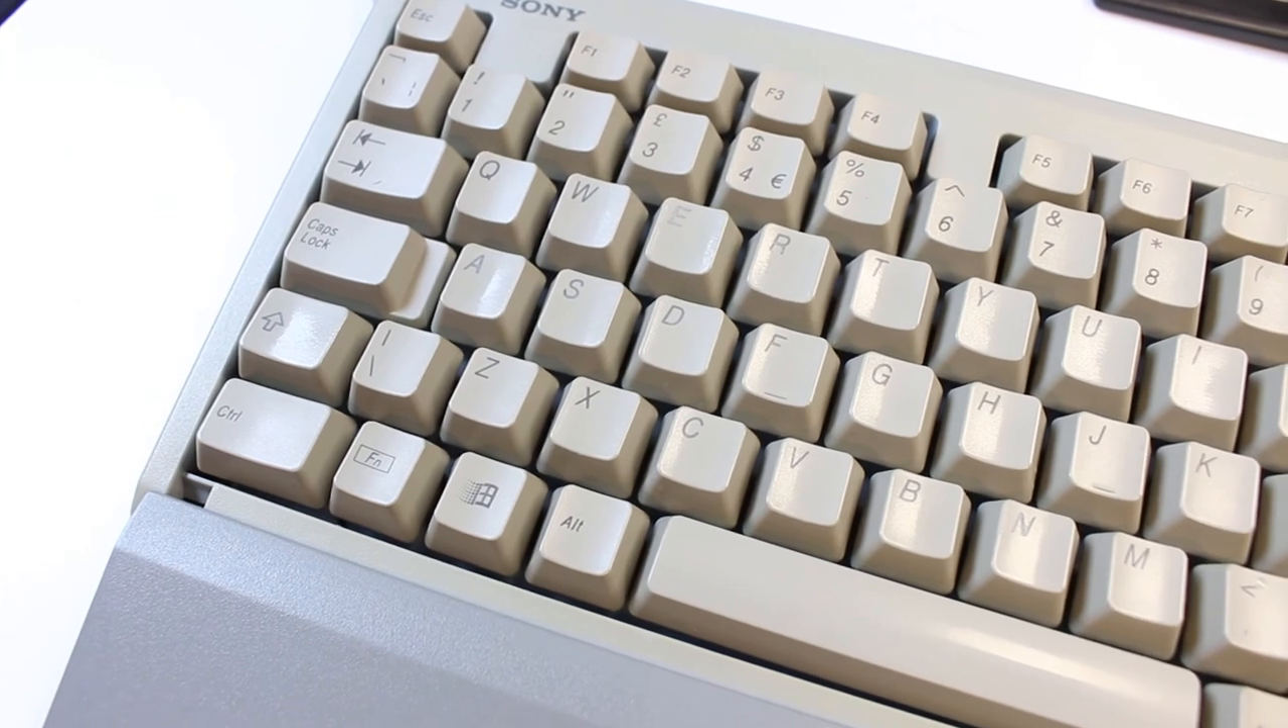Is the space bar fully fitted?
Yes.